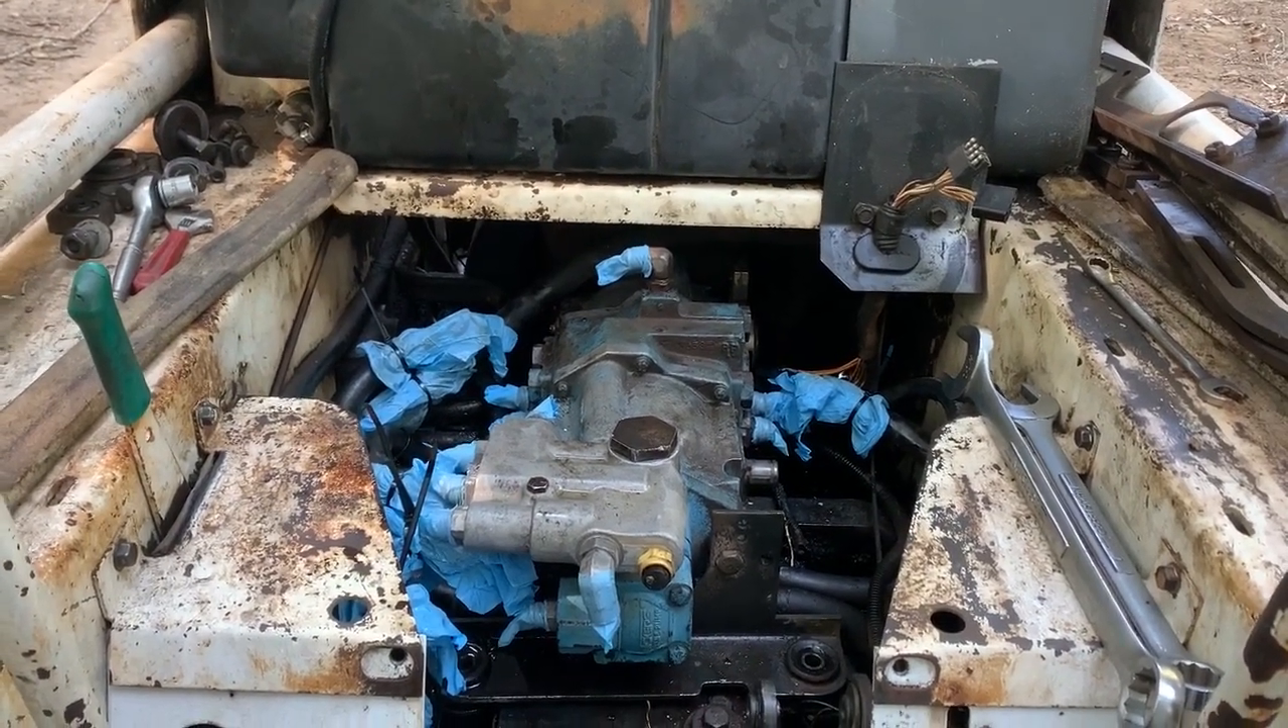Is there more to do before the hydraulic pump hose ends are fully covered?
No.